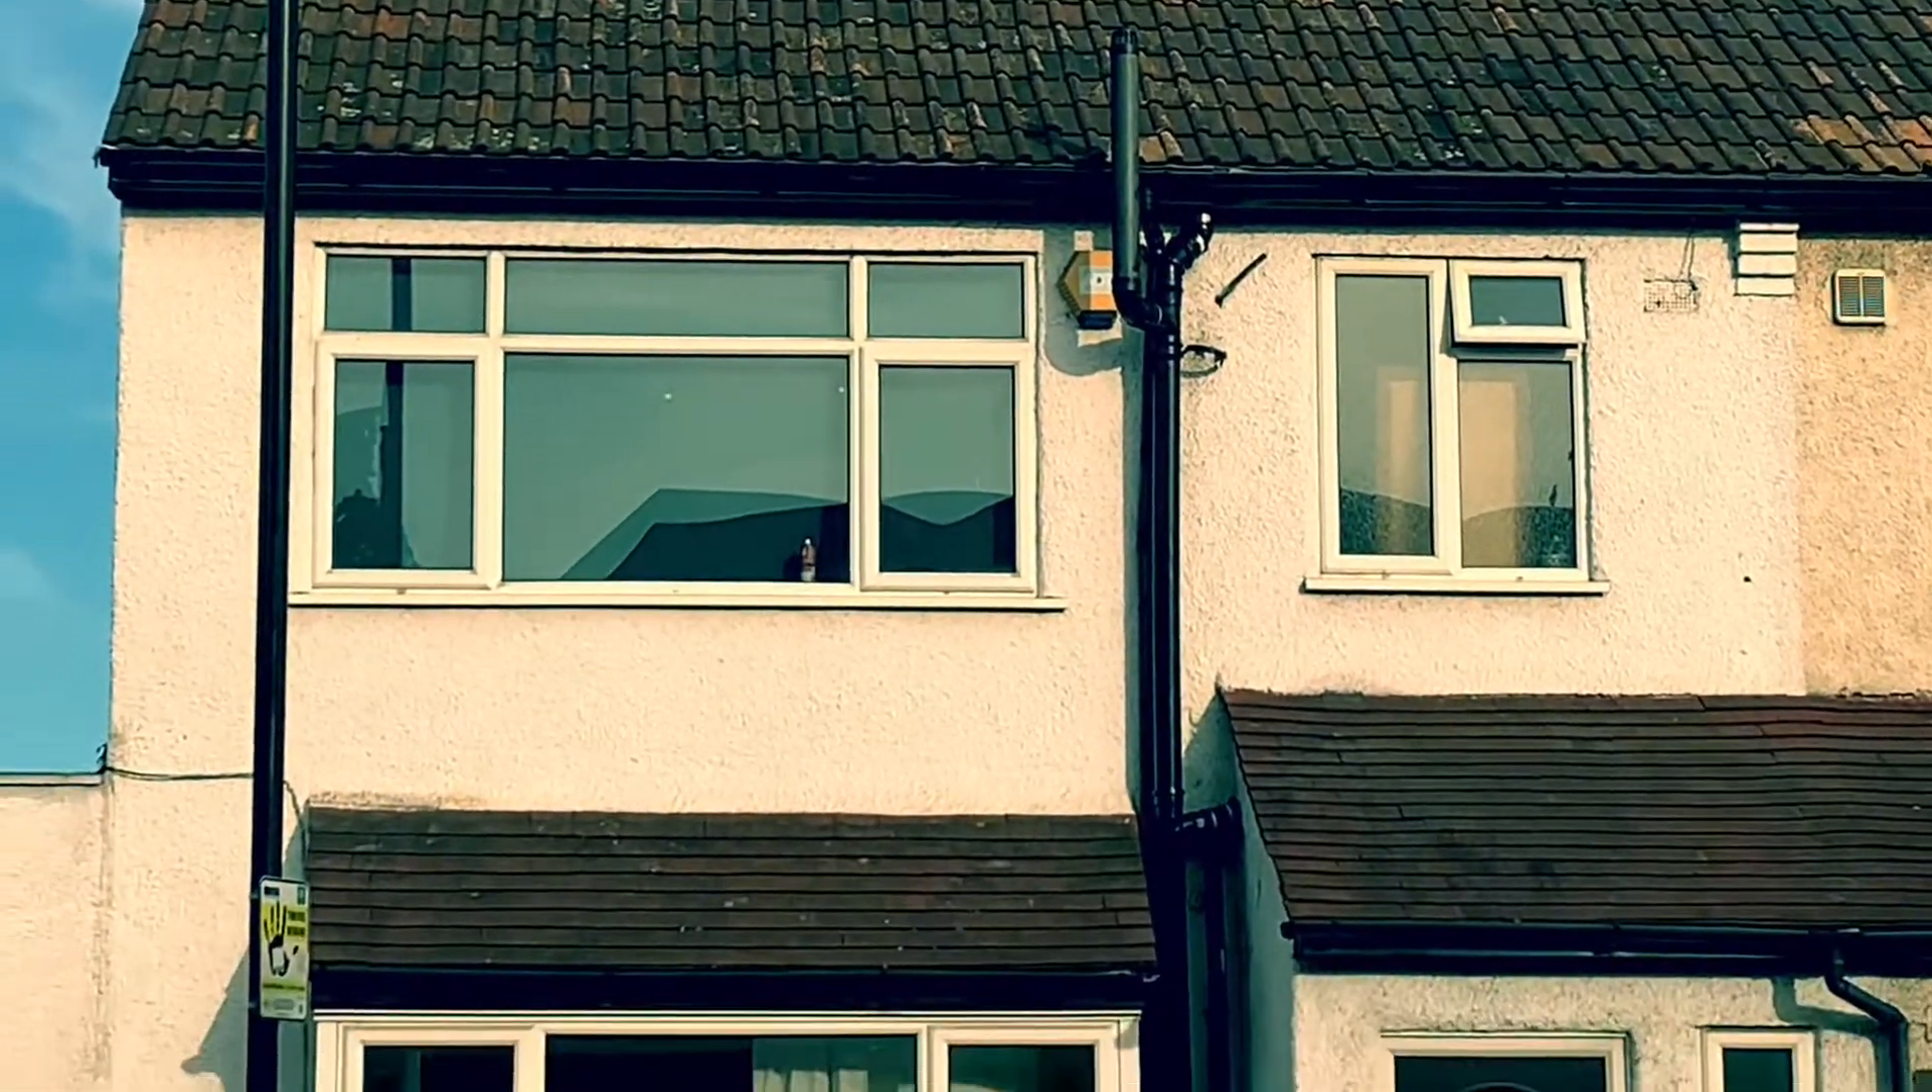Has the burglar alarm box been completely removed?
No.